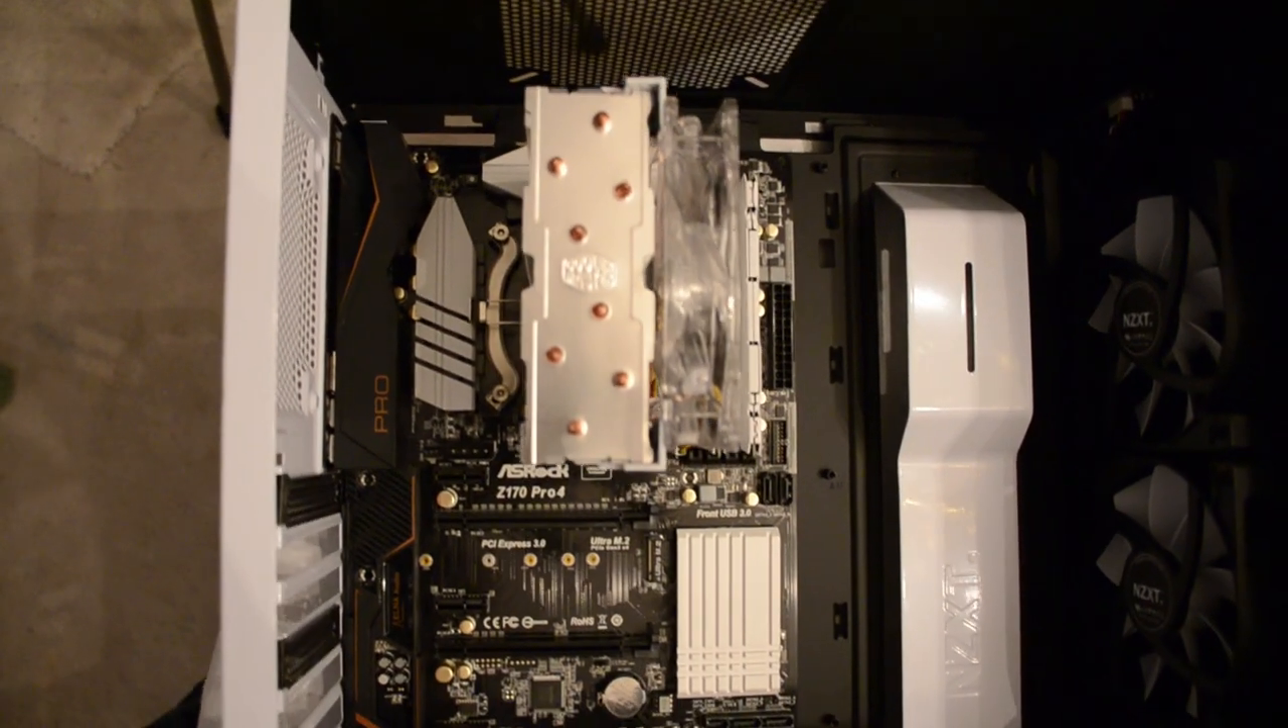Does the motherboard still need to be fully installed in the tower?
No.